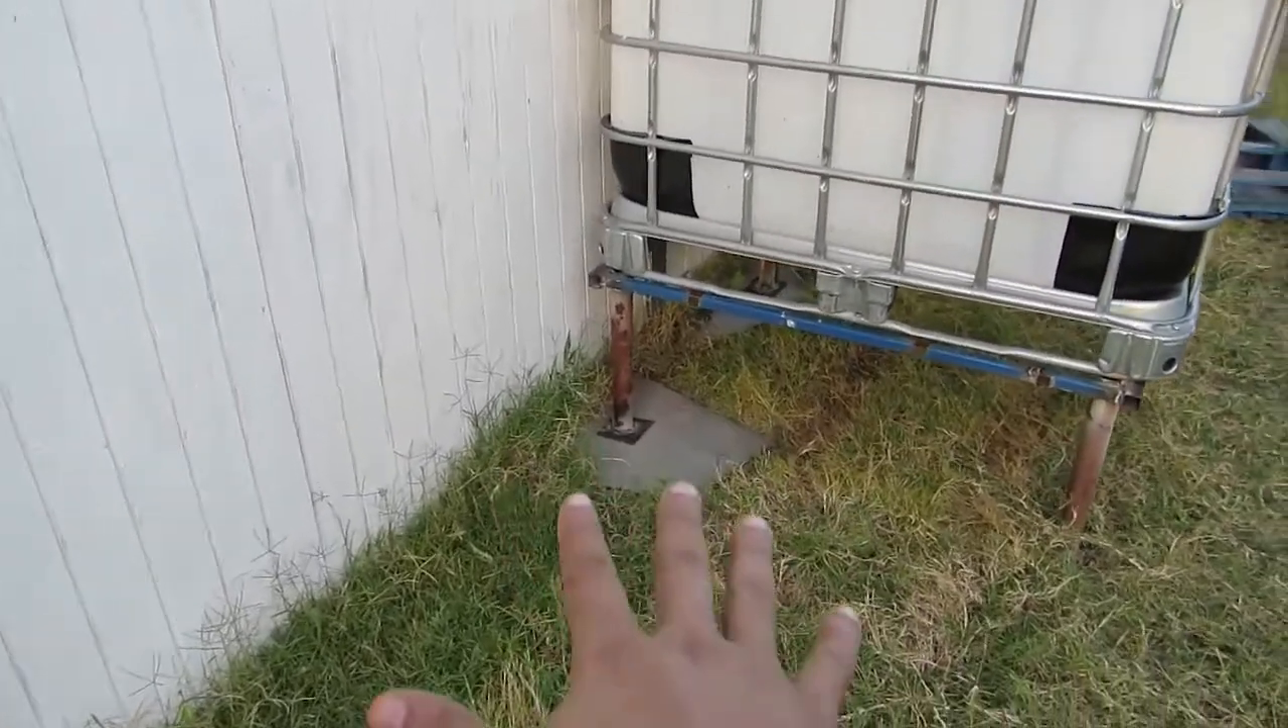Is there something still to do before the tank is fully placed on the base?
No.